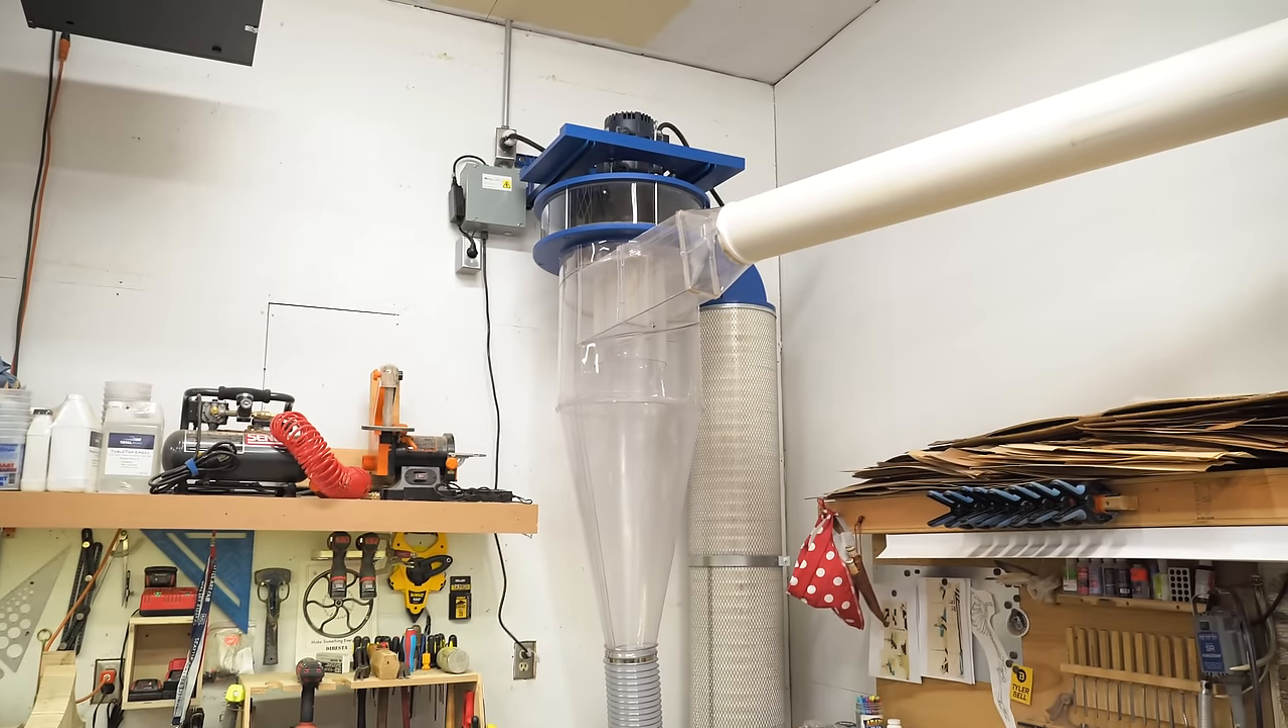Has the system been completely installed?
Yes.